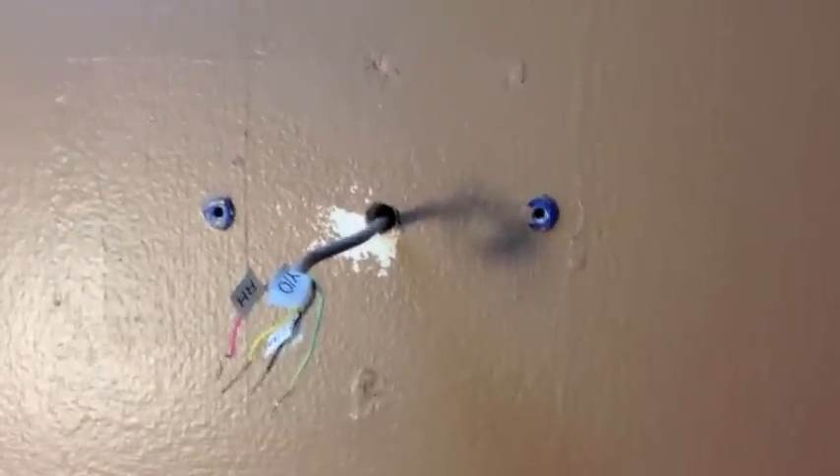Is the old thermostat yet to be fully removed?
No.